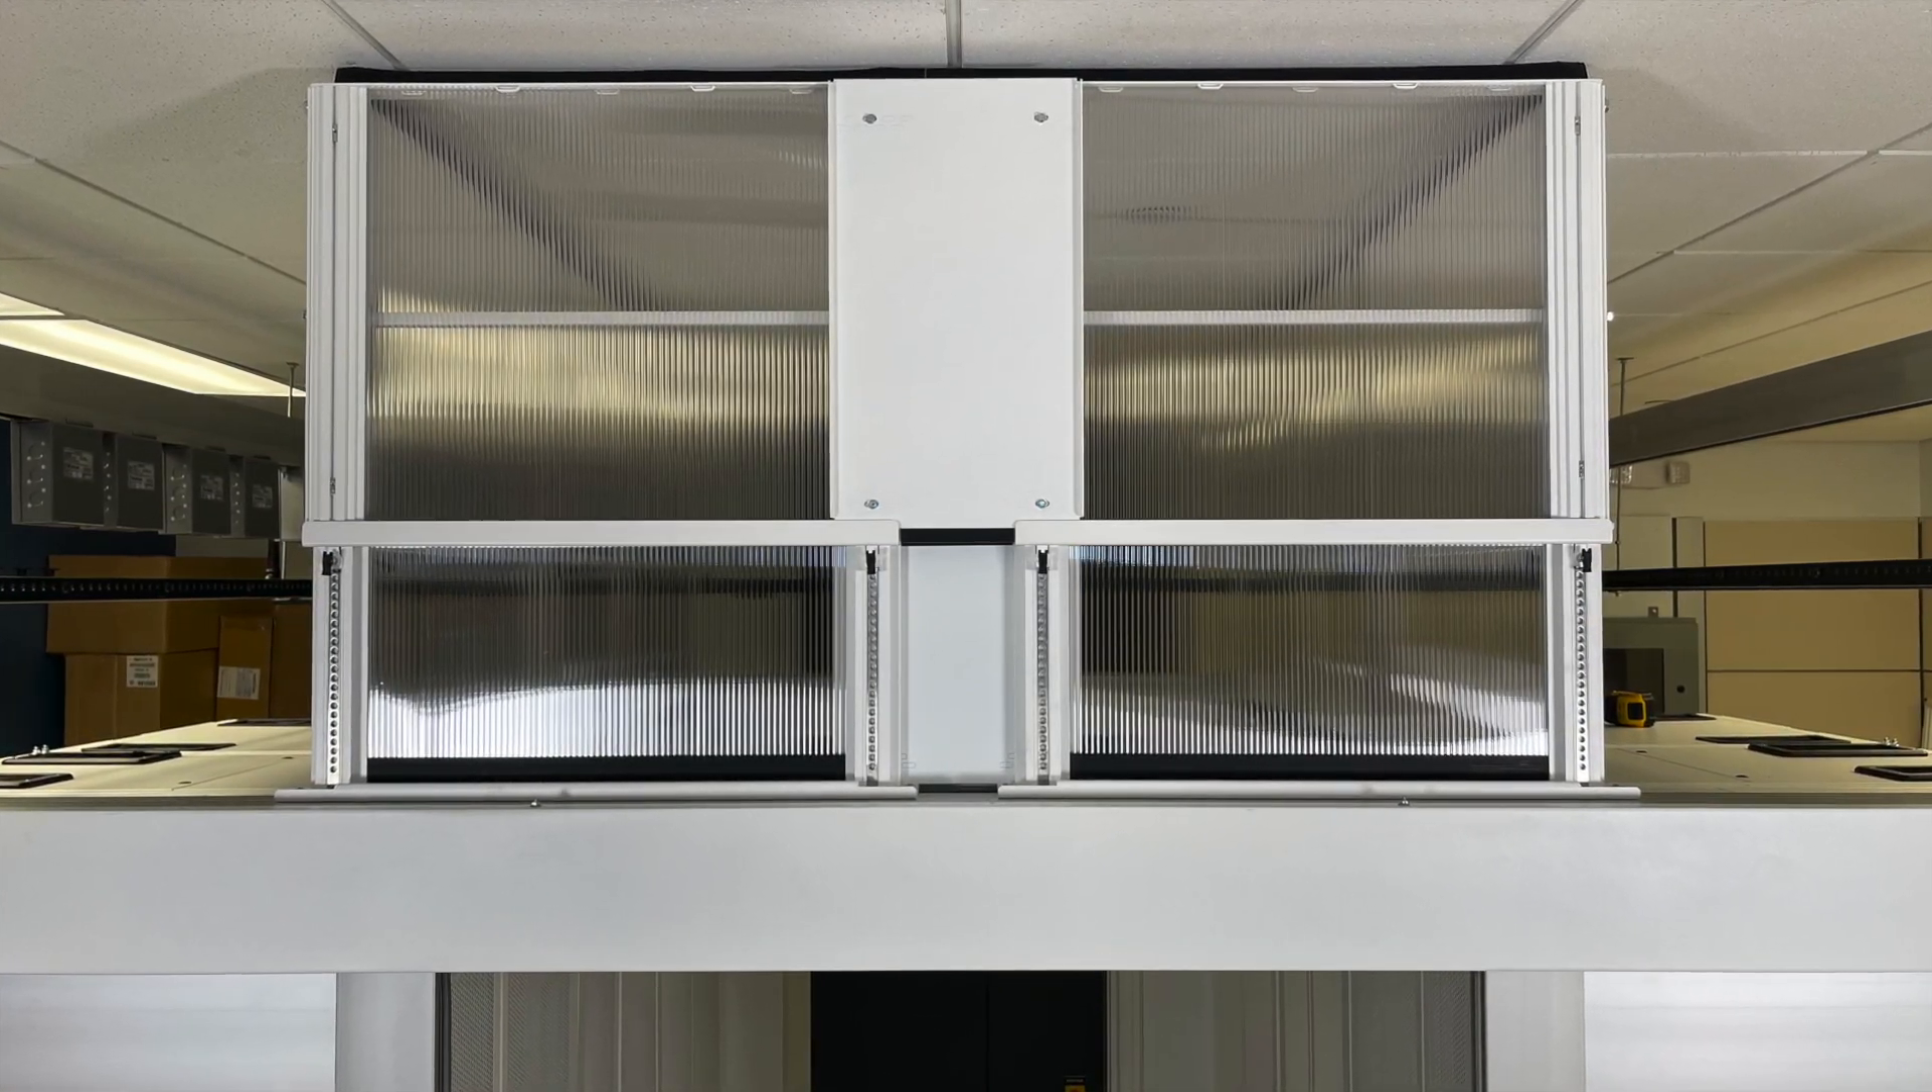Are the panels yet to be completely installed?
No.